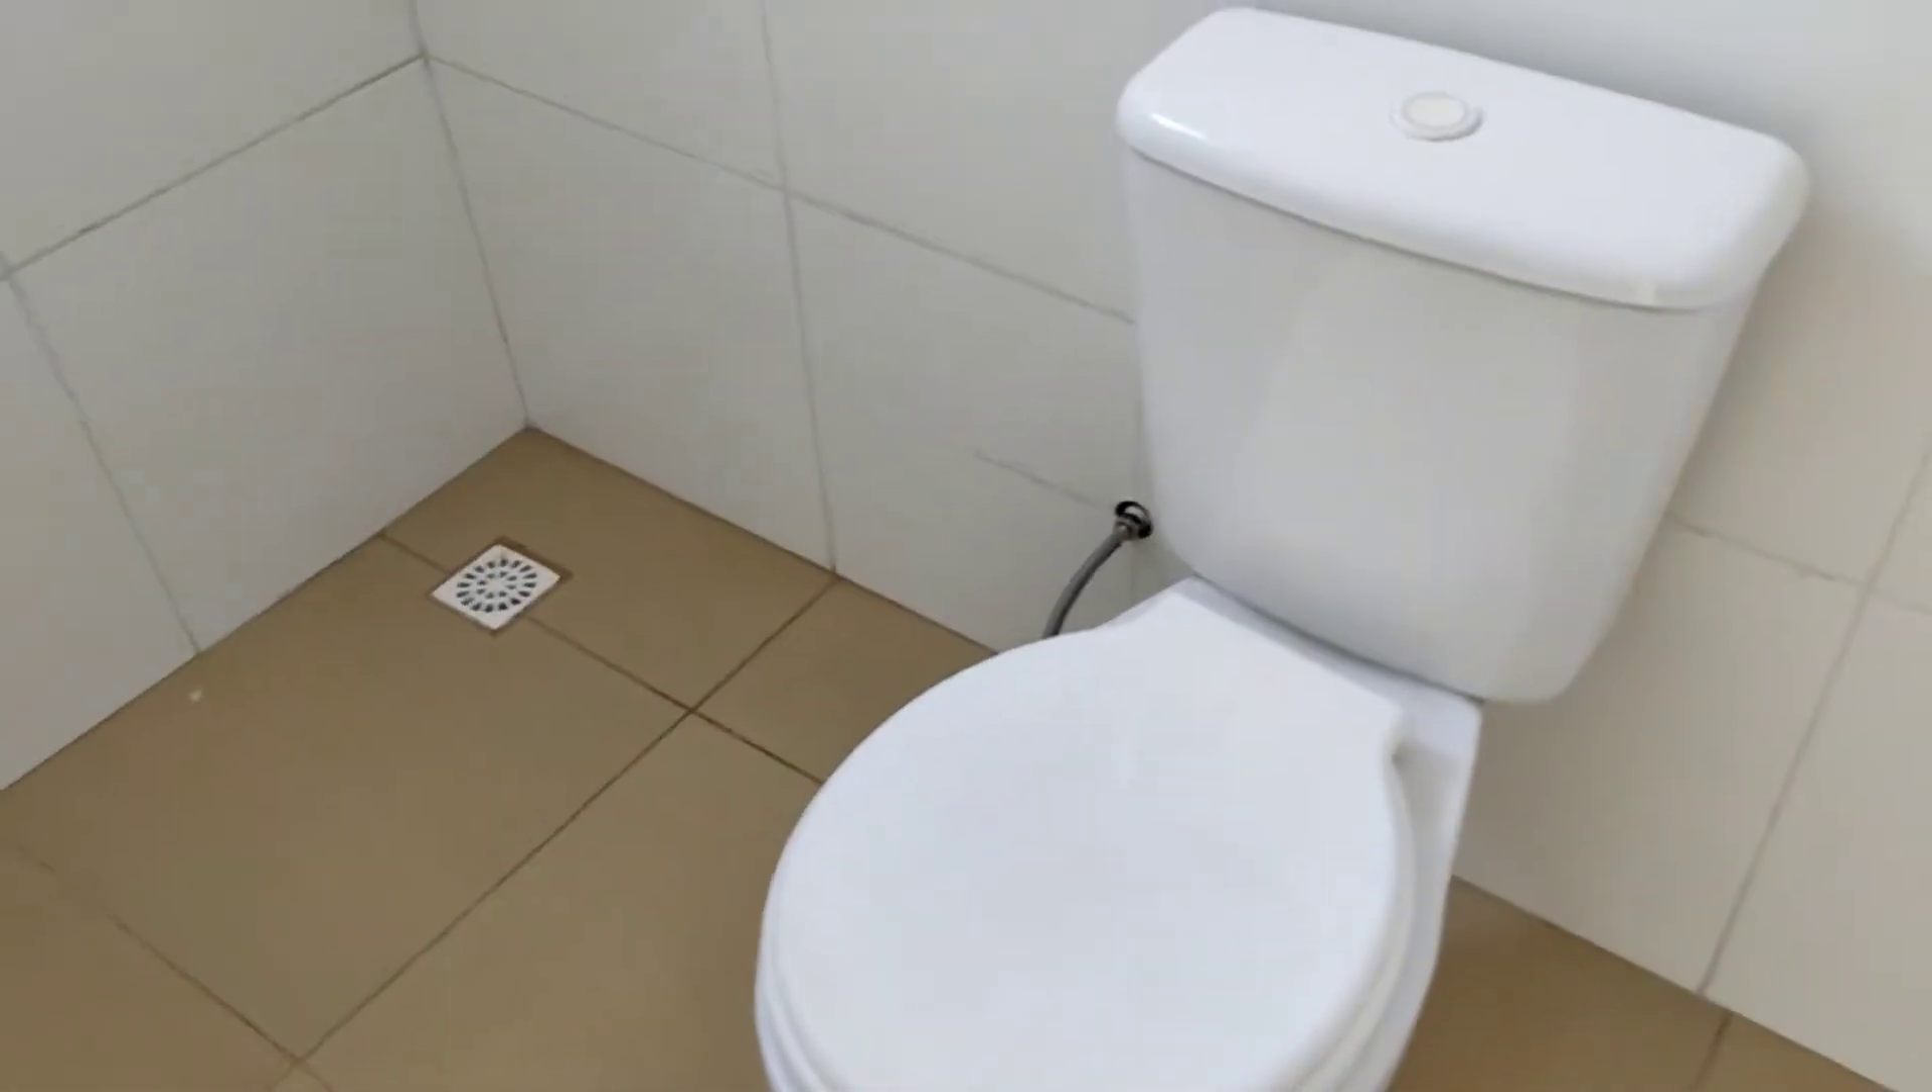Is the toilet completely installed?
Yes.